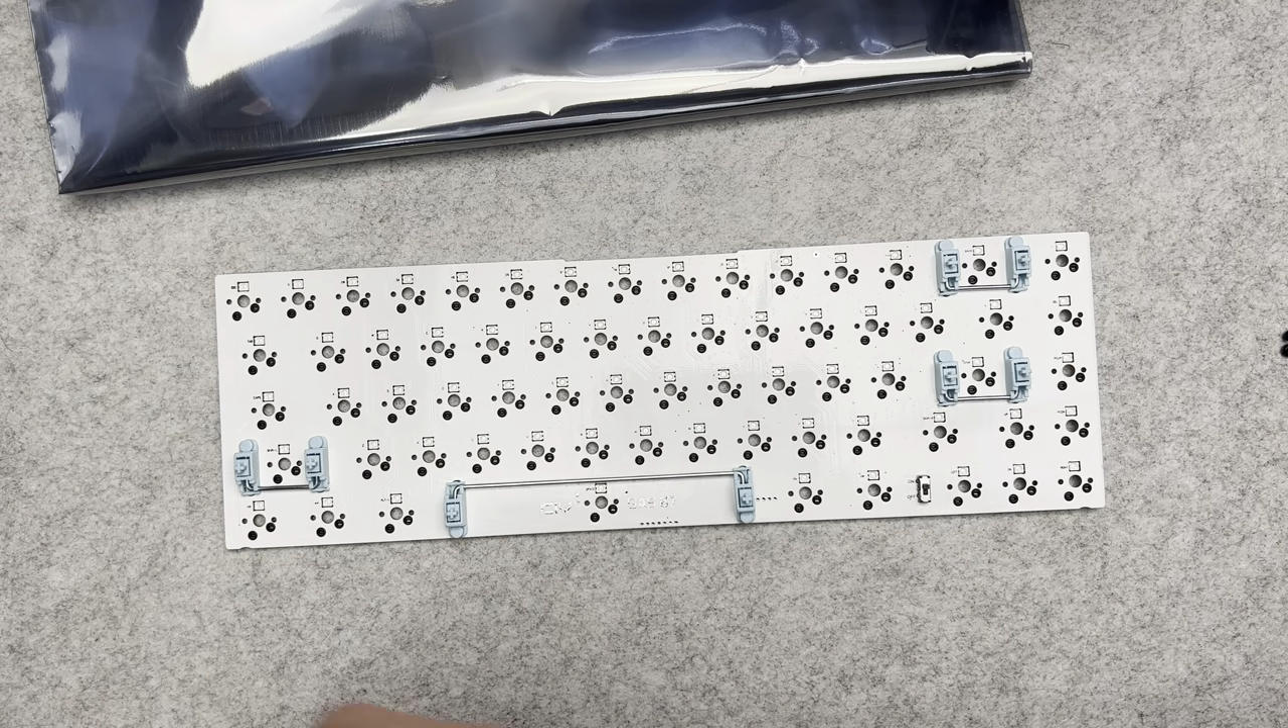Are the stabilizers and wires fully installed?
Yes.